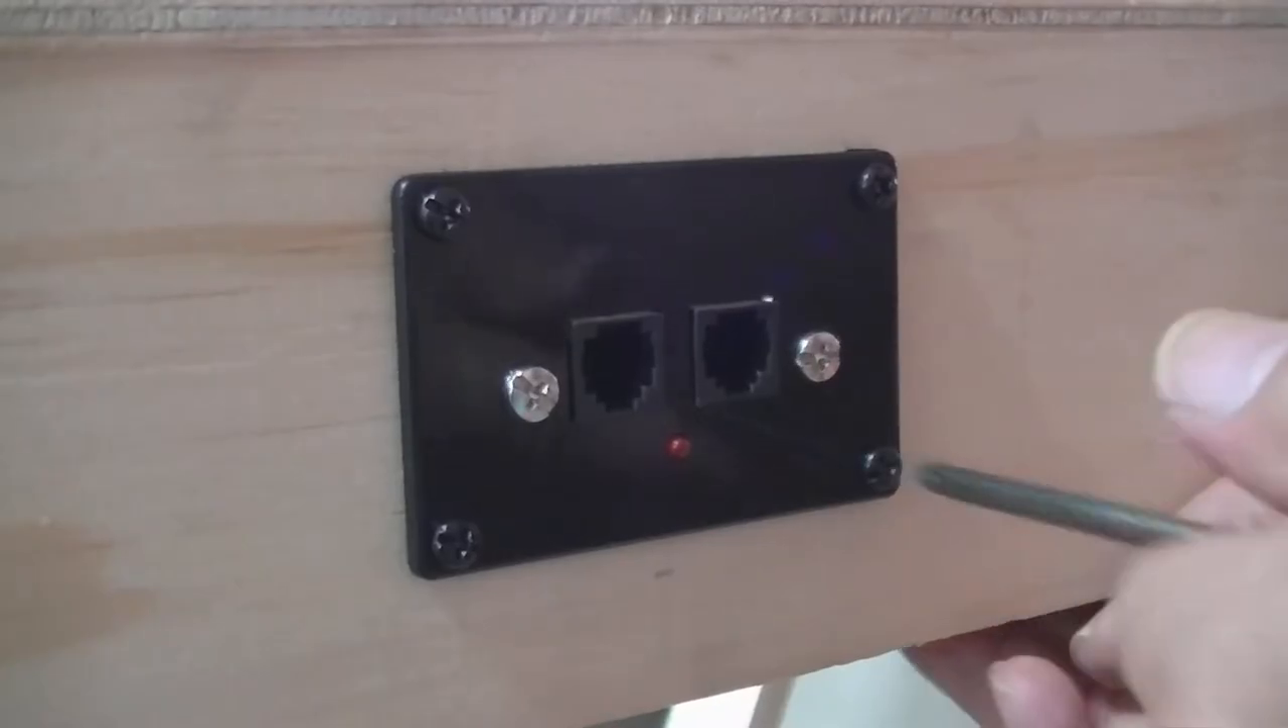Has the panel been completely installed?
Yes.